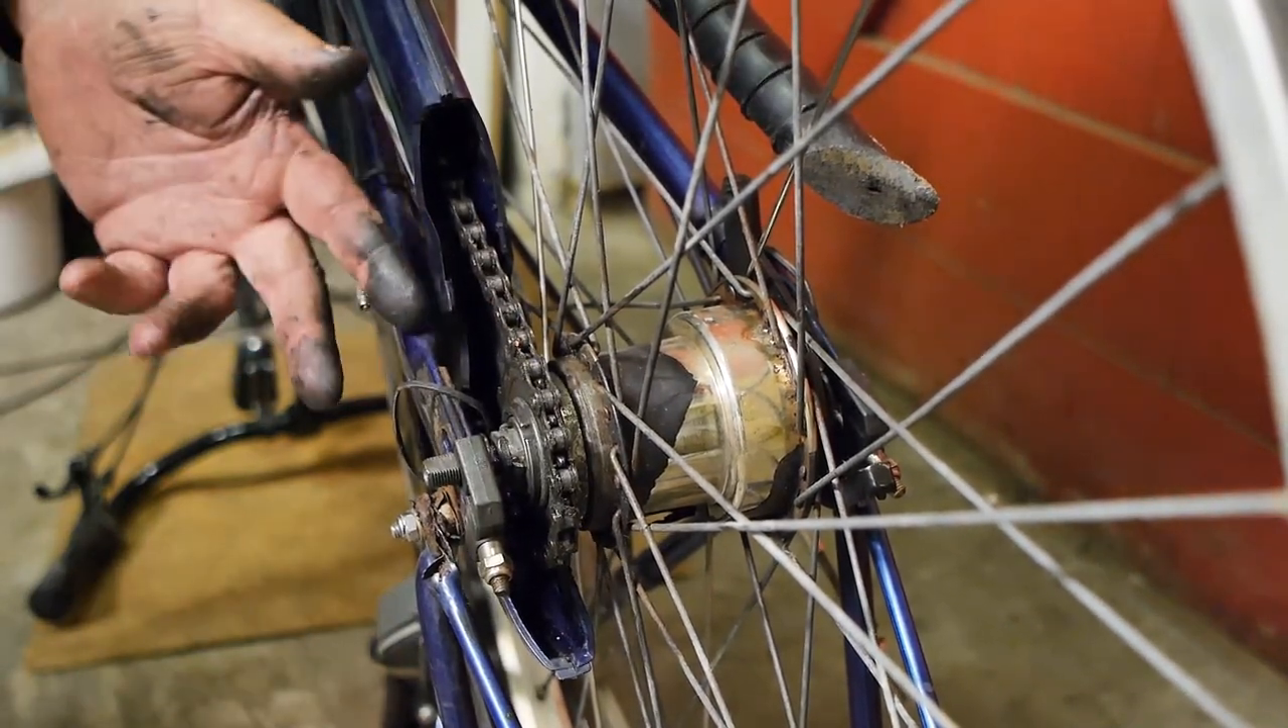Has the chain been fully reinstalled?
Yes.